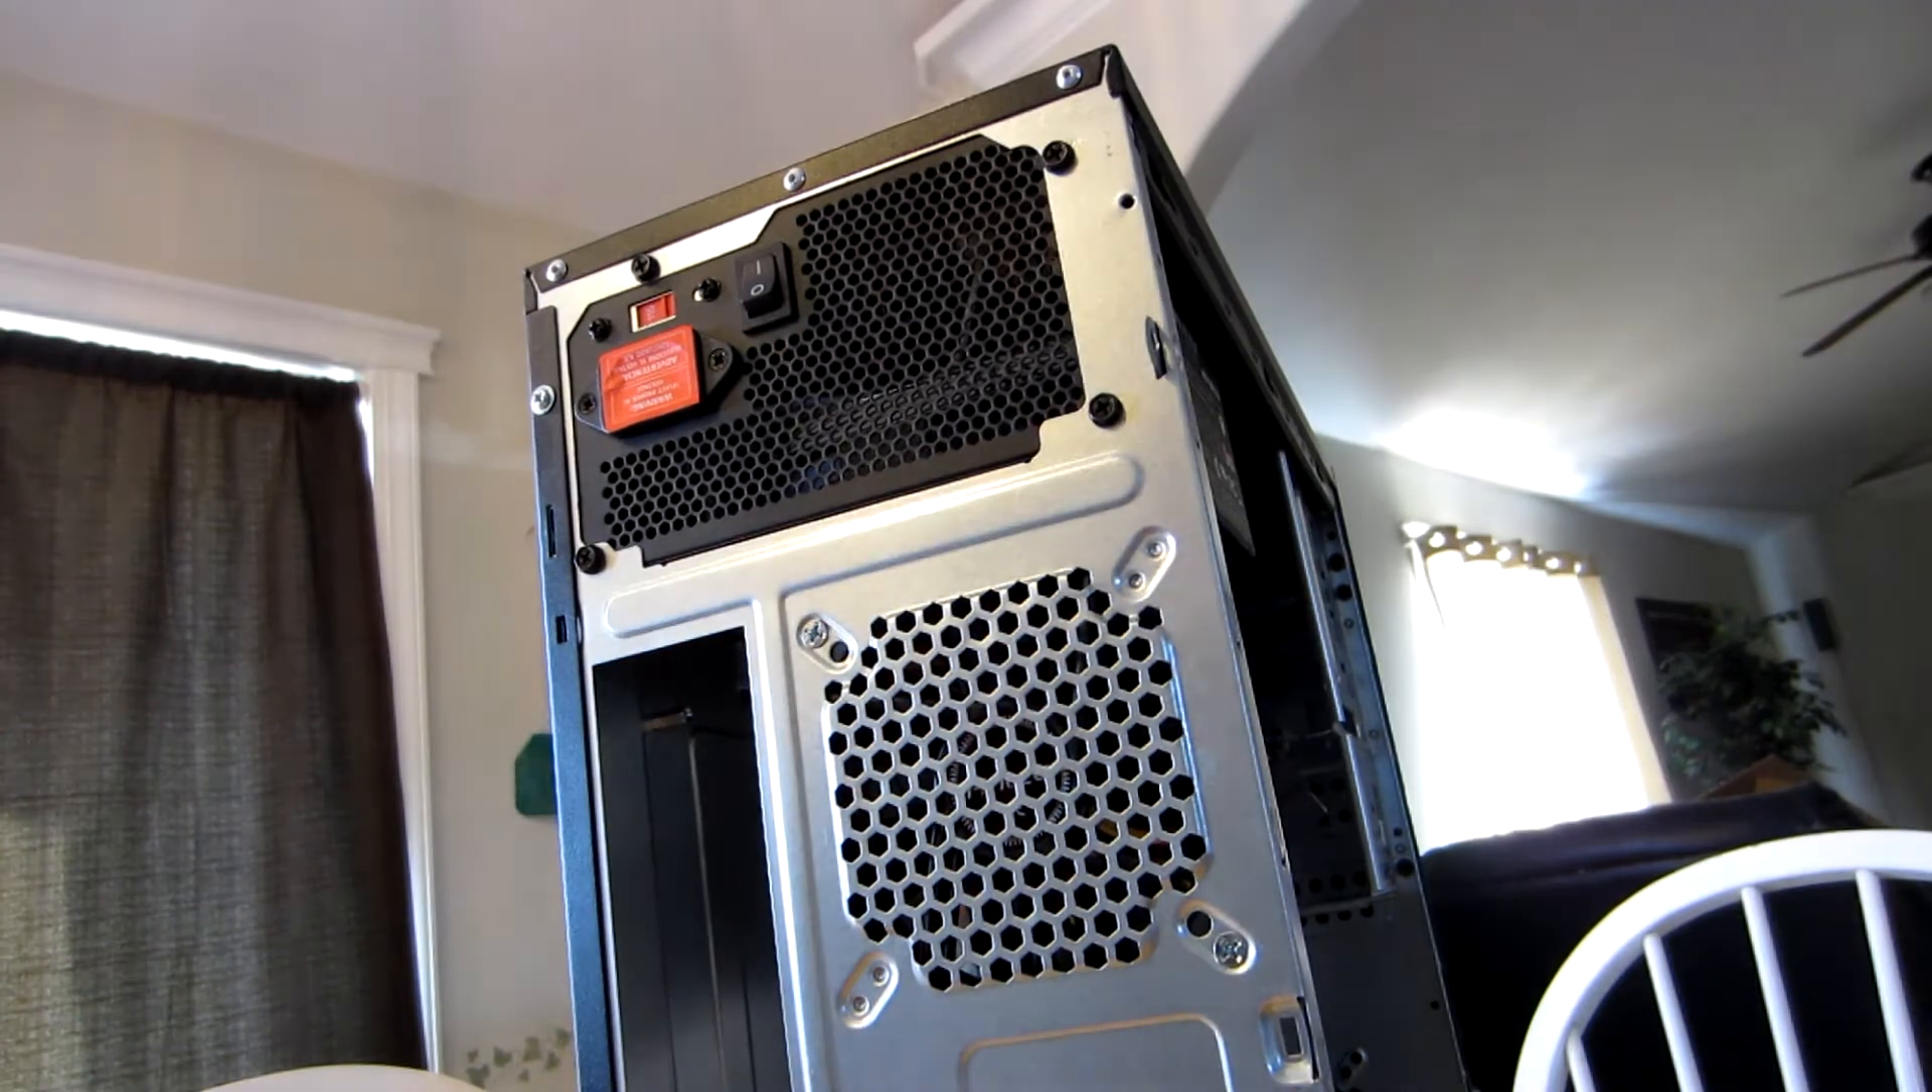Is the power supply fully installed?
Yes.